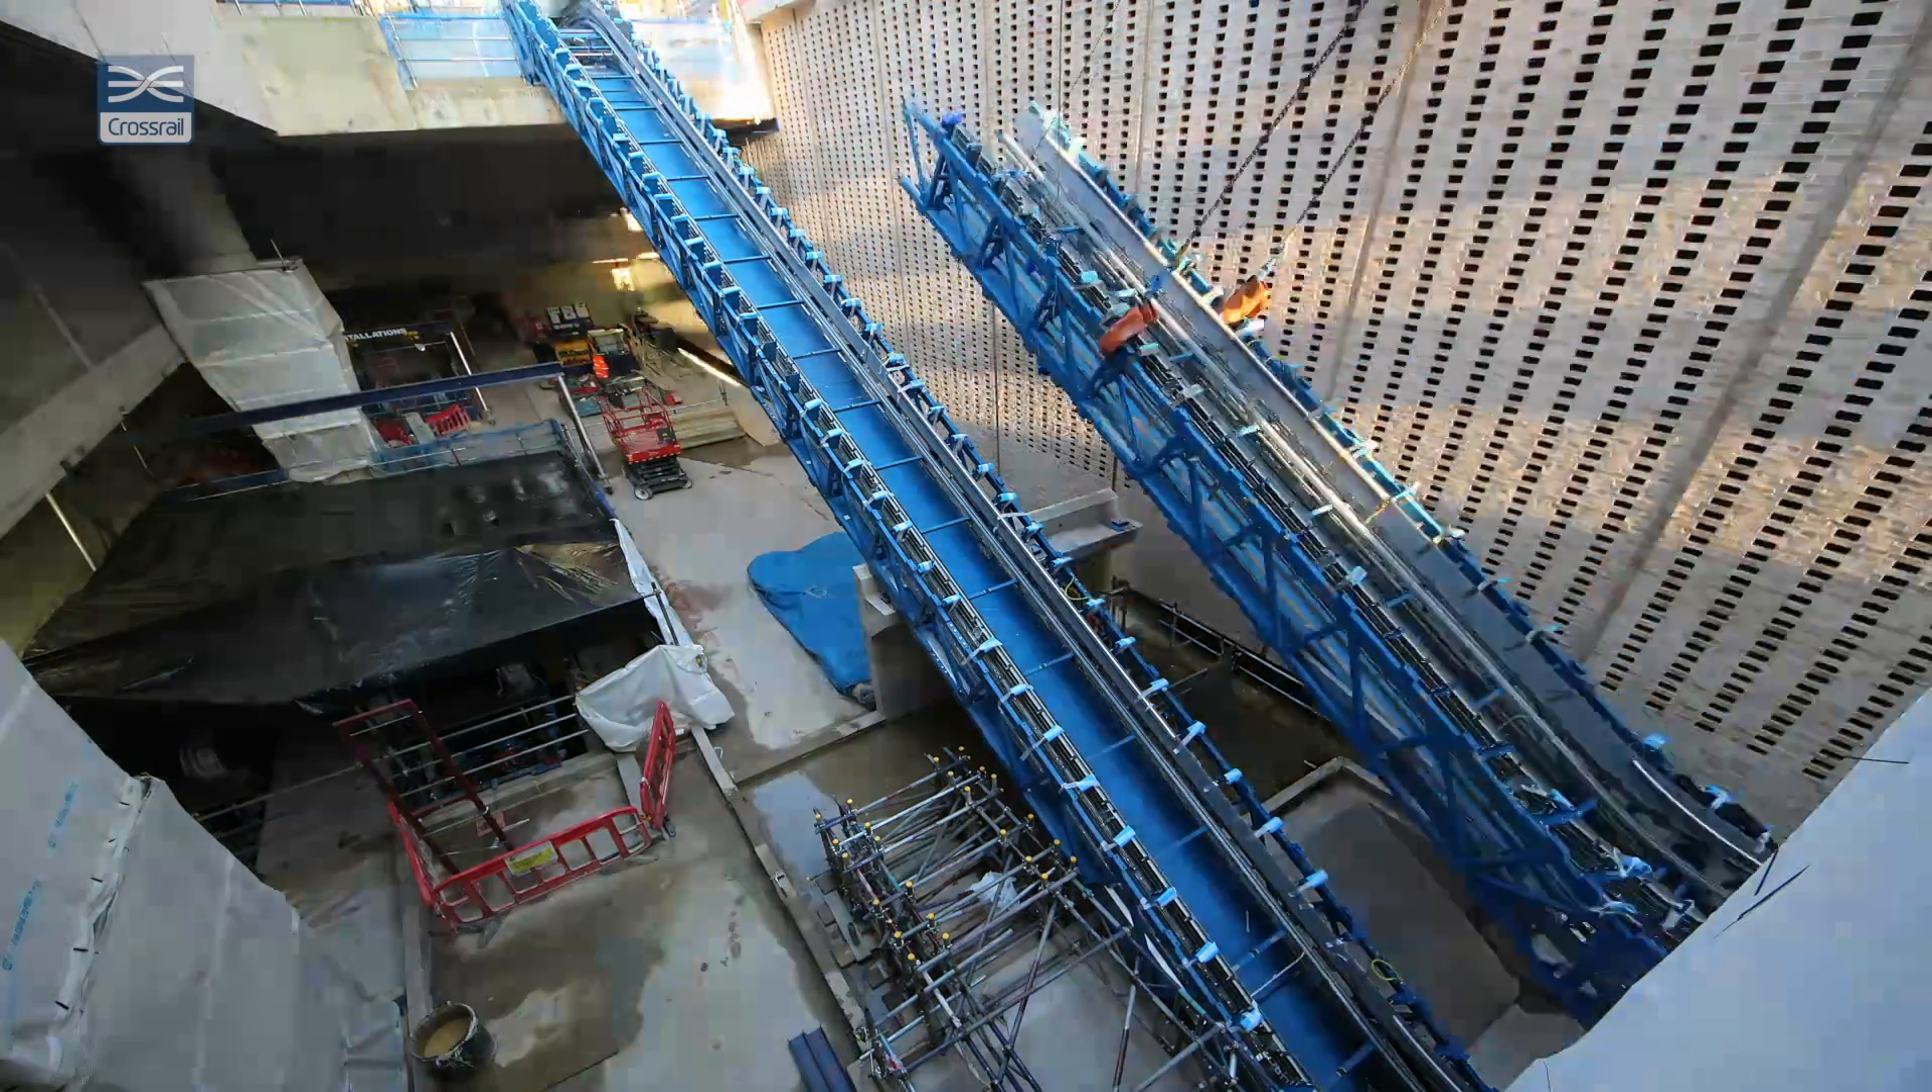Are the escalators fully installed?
No.